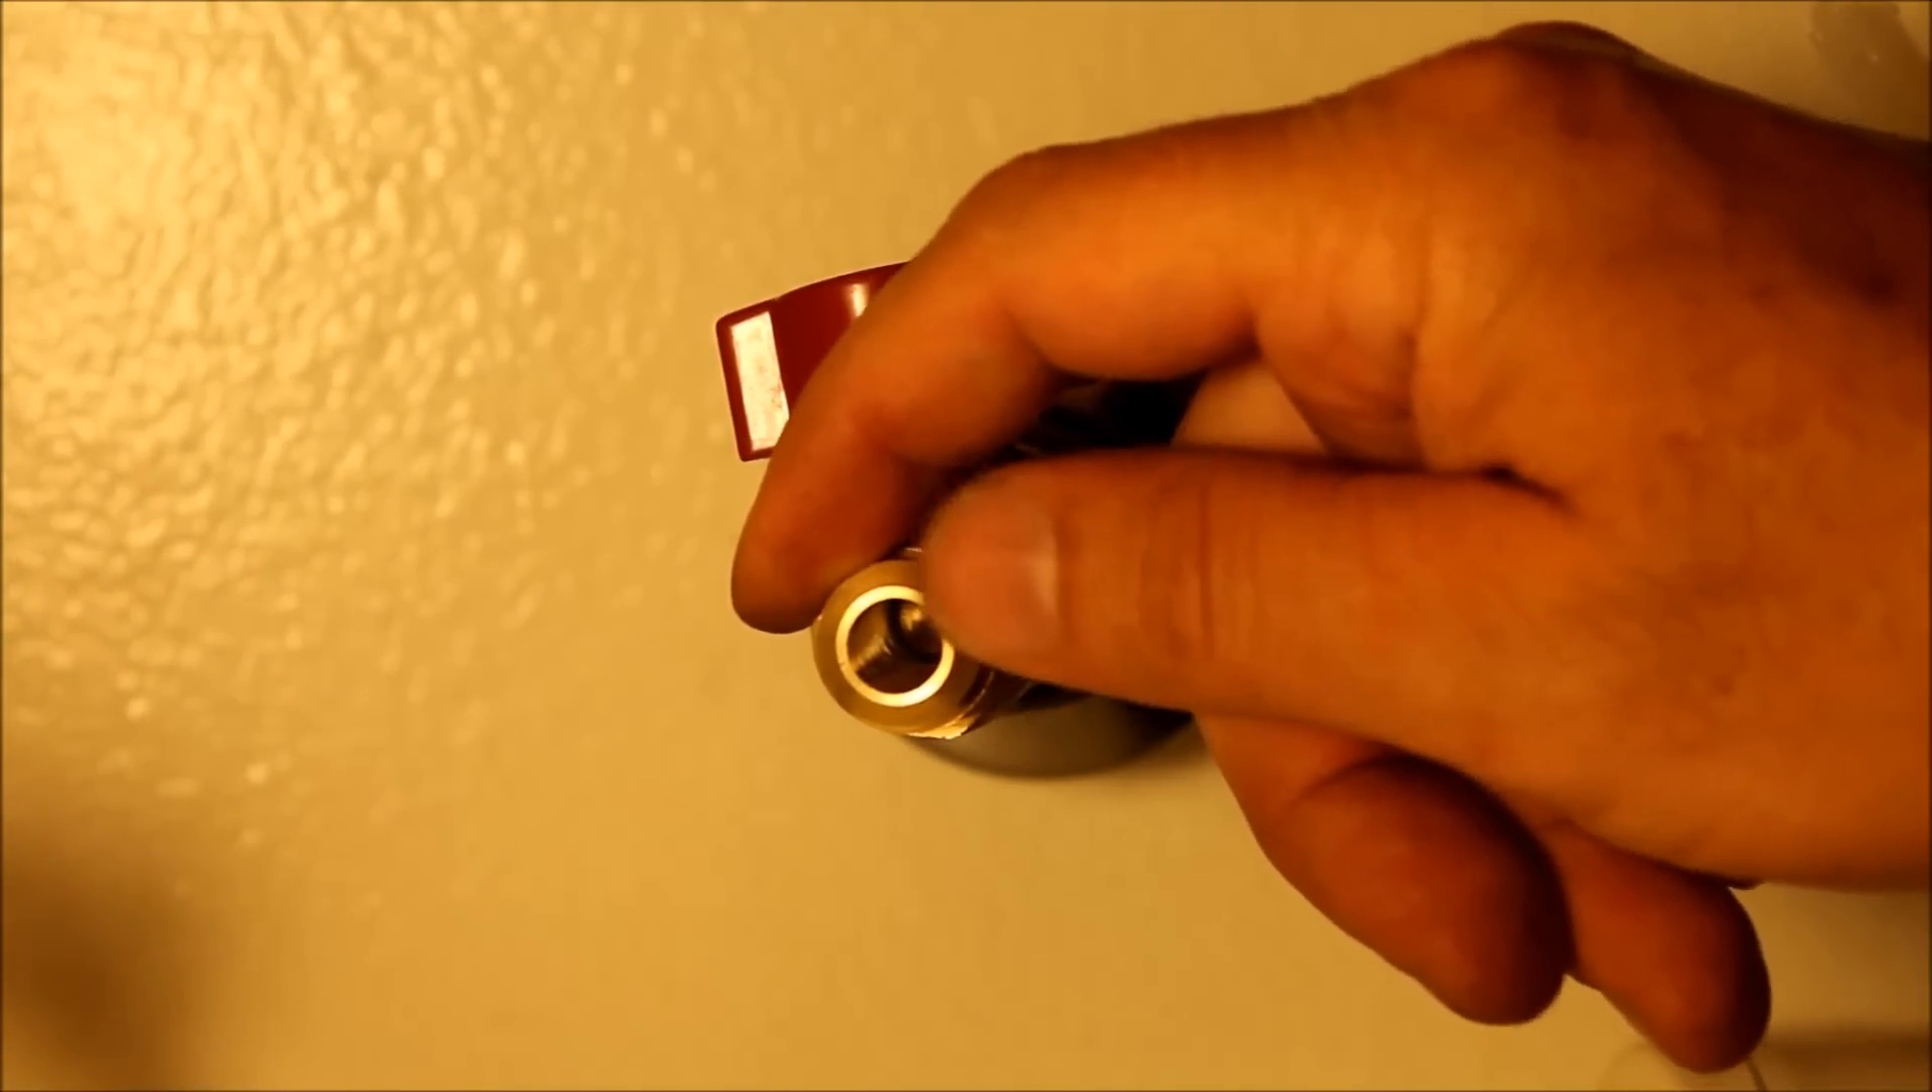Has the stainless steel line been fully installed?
No.